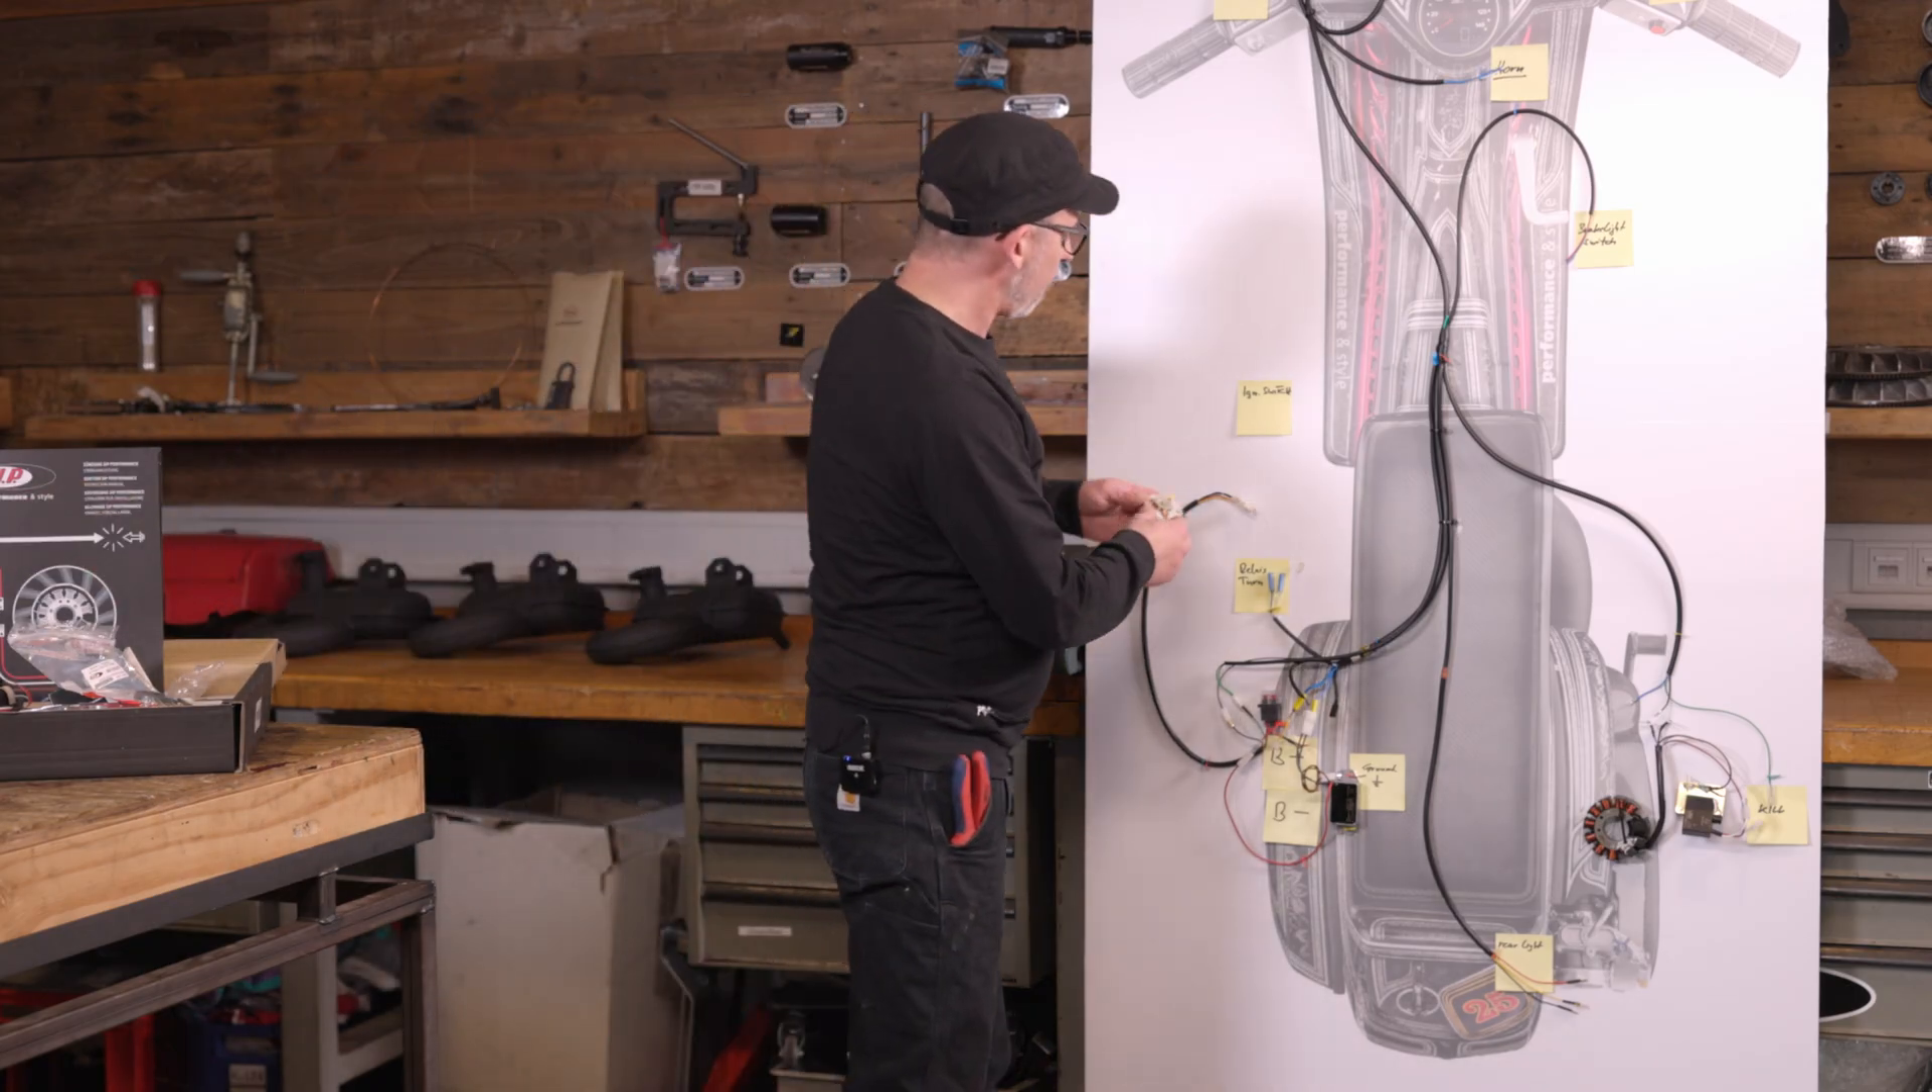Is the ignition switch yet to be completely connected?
Yes.